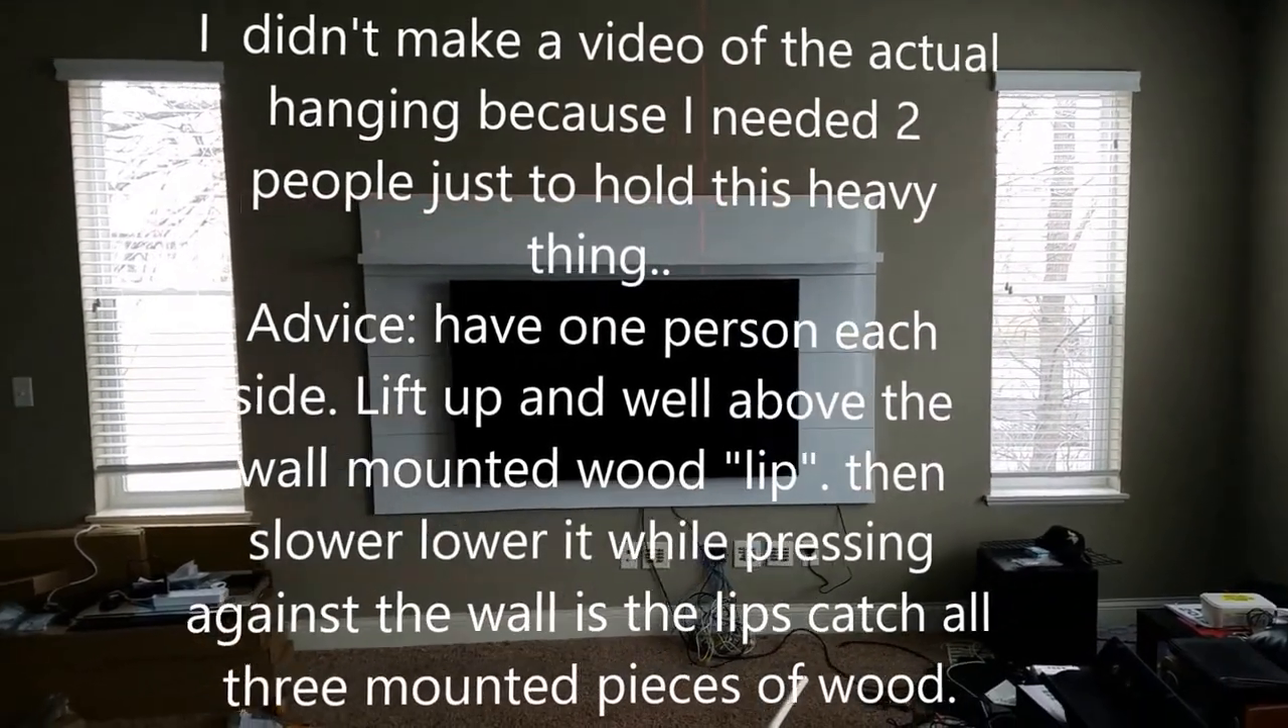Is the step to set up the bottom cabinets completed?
No.